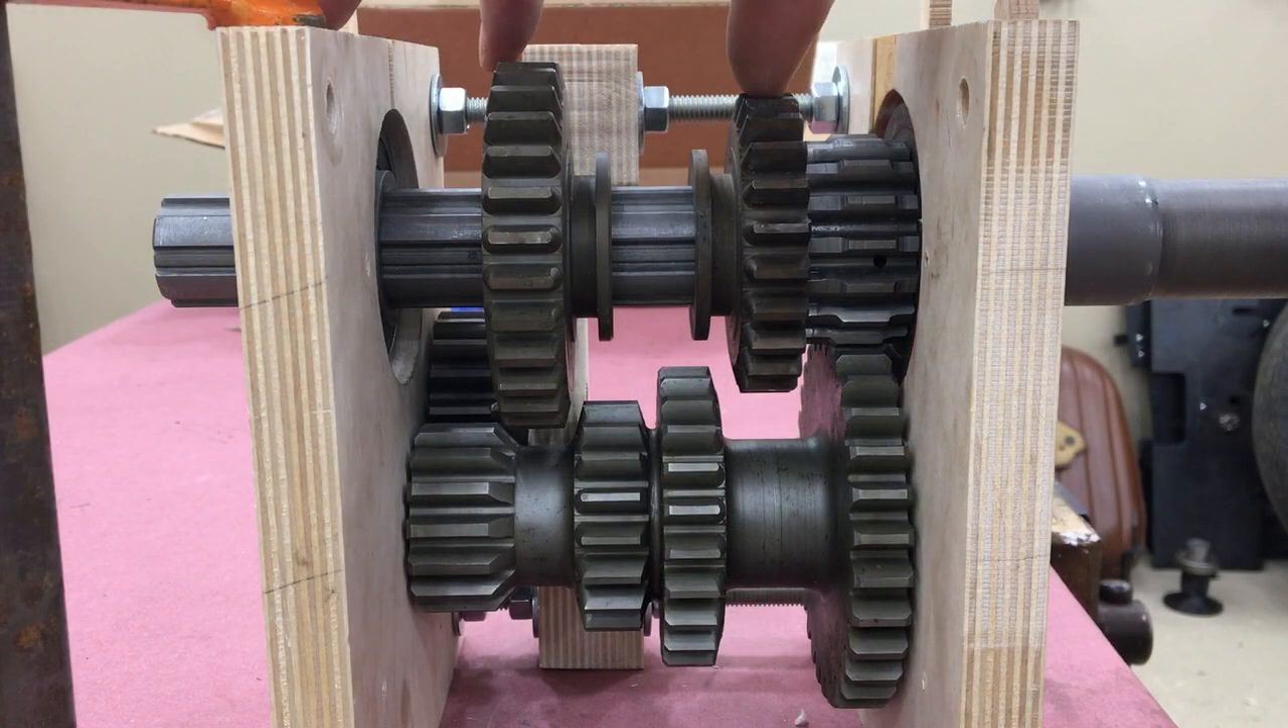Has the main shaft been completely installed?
Yes.